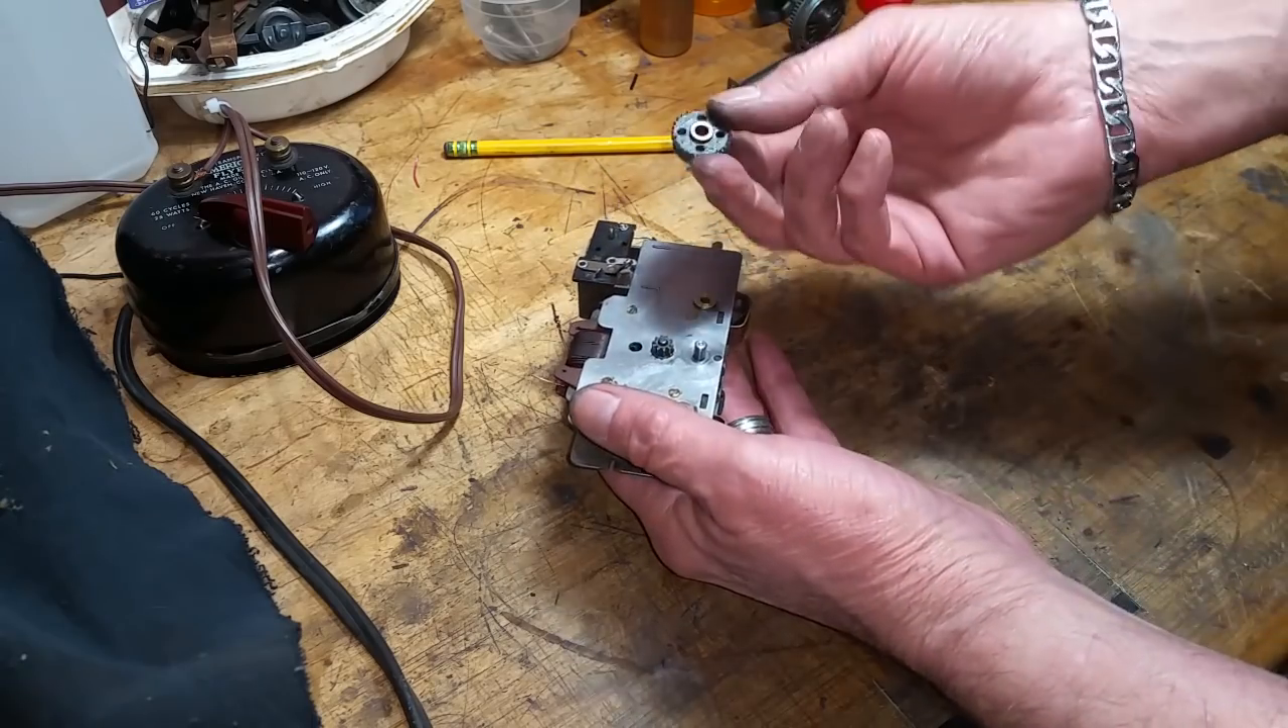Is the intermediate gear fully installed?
No.